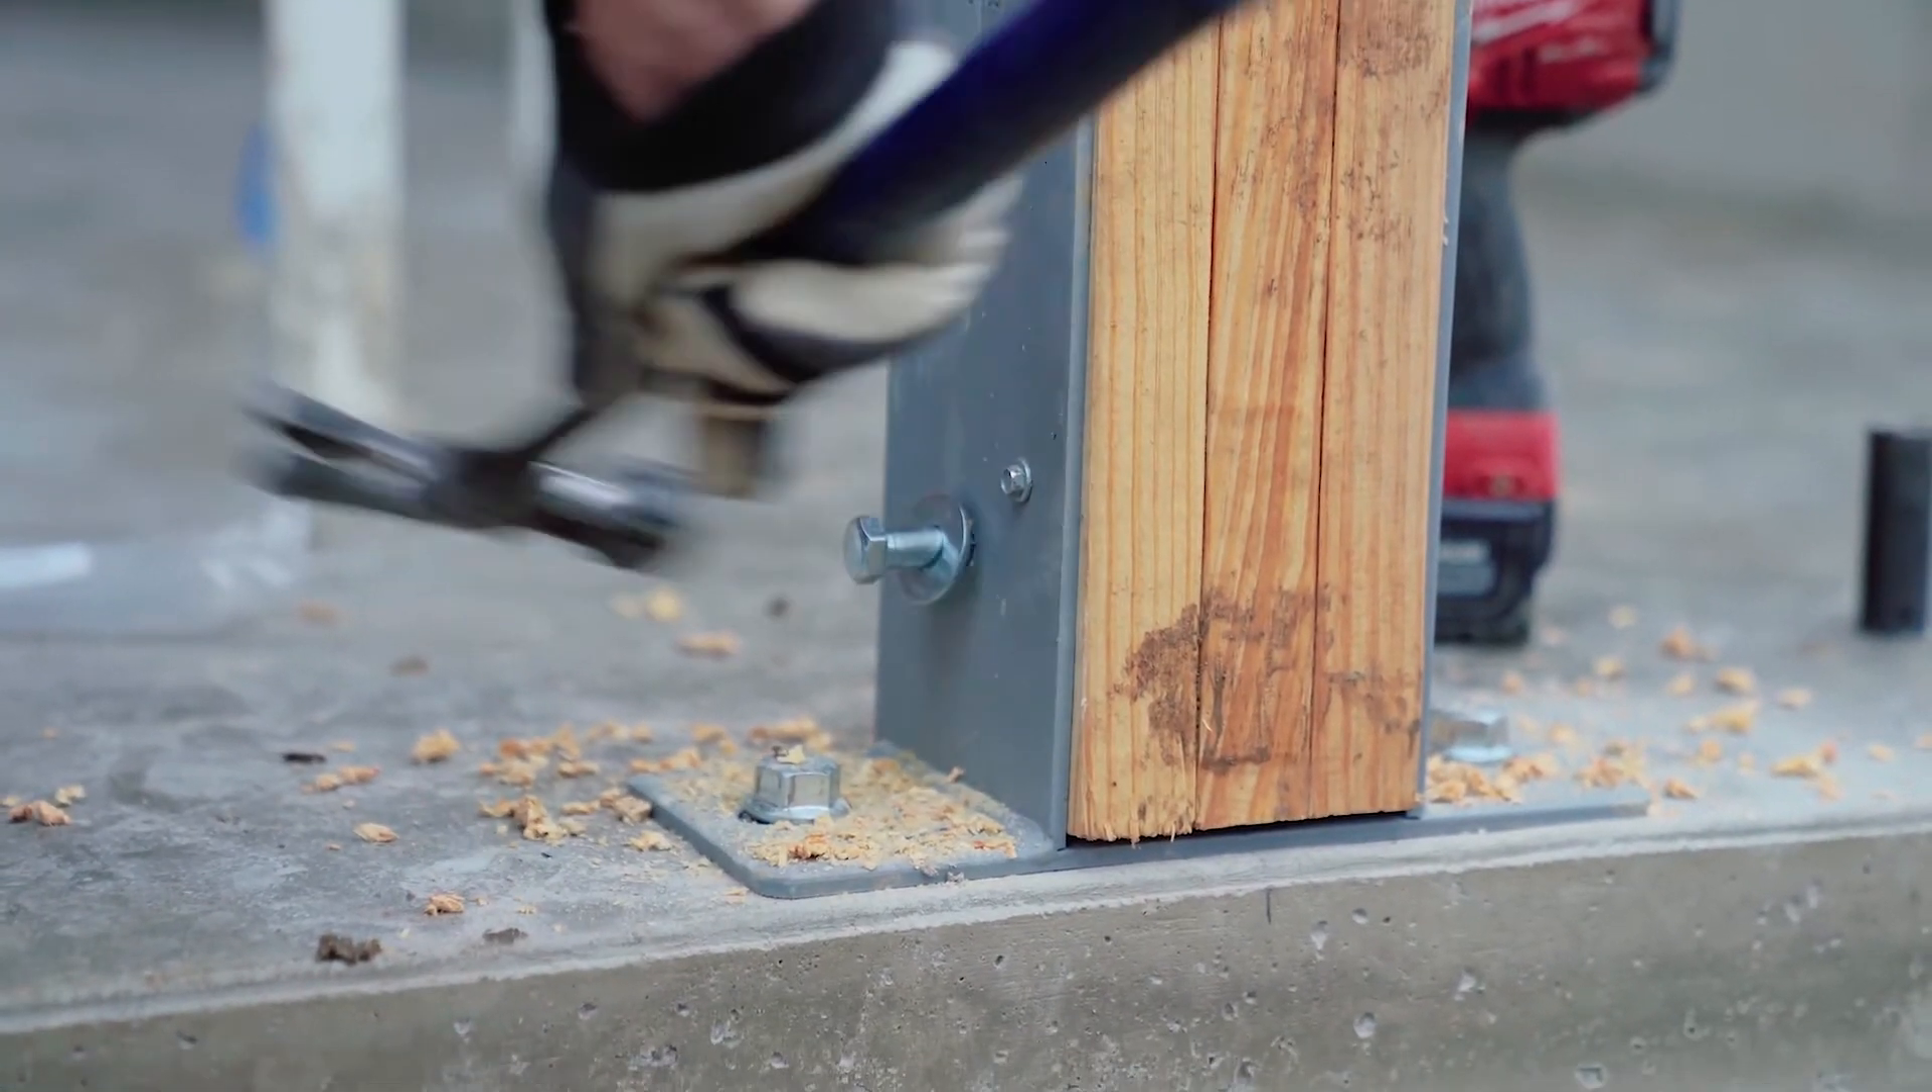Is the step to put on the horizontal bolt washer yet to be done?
No.